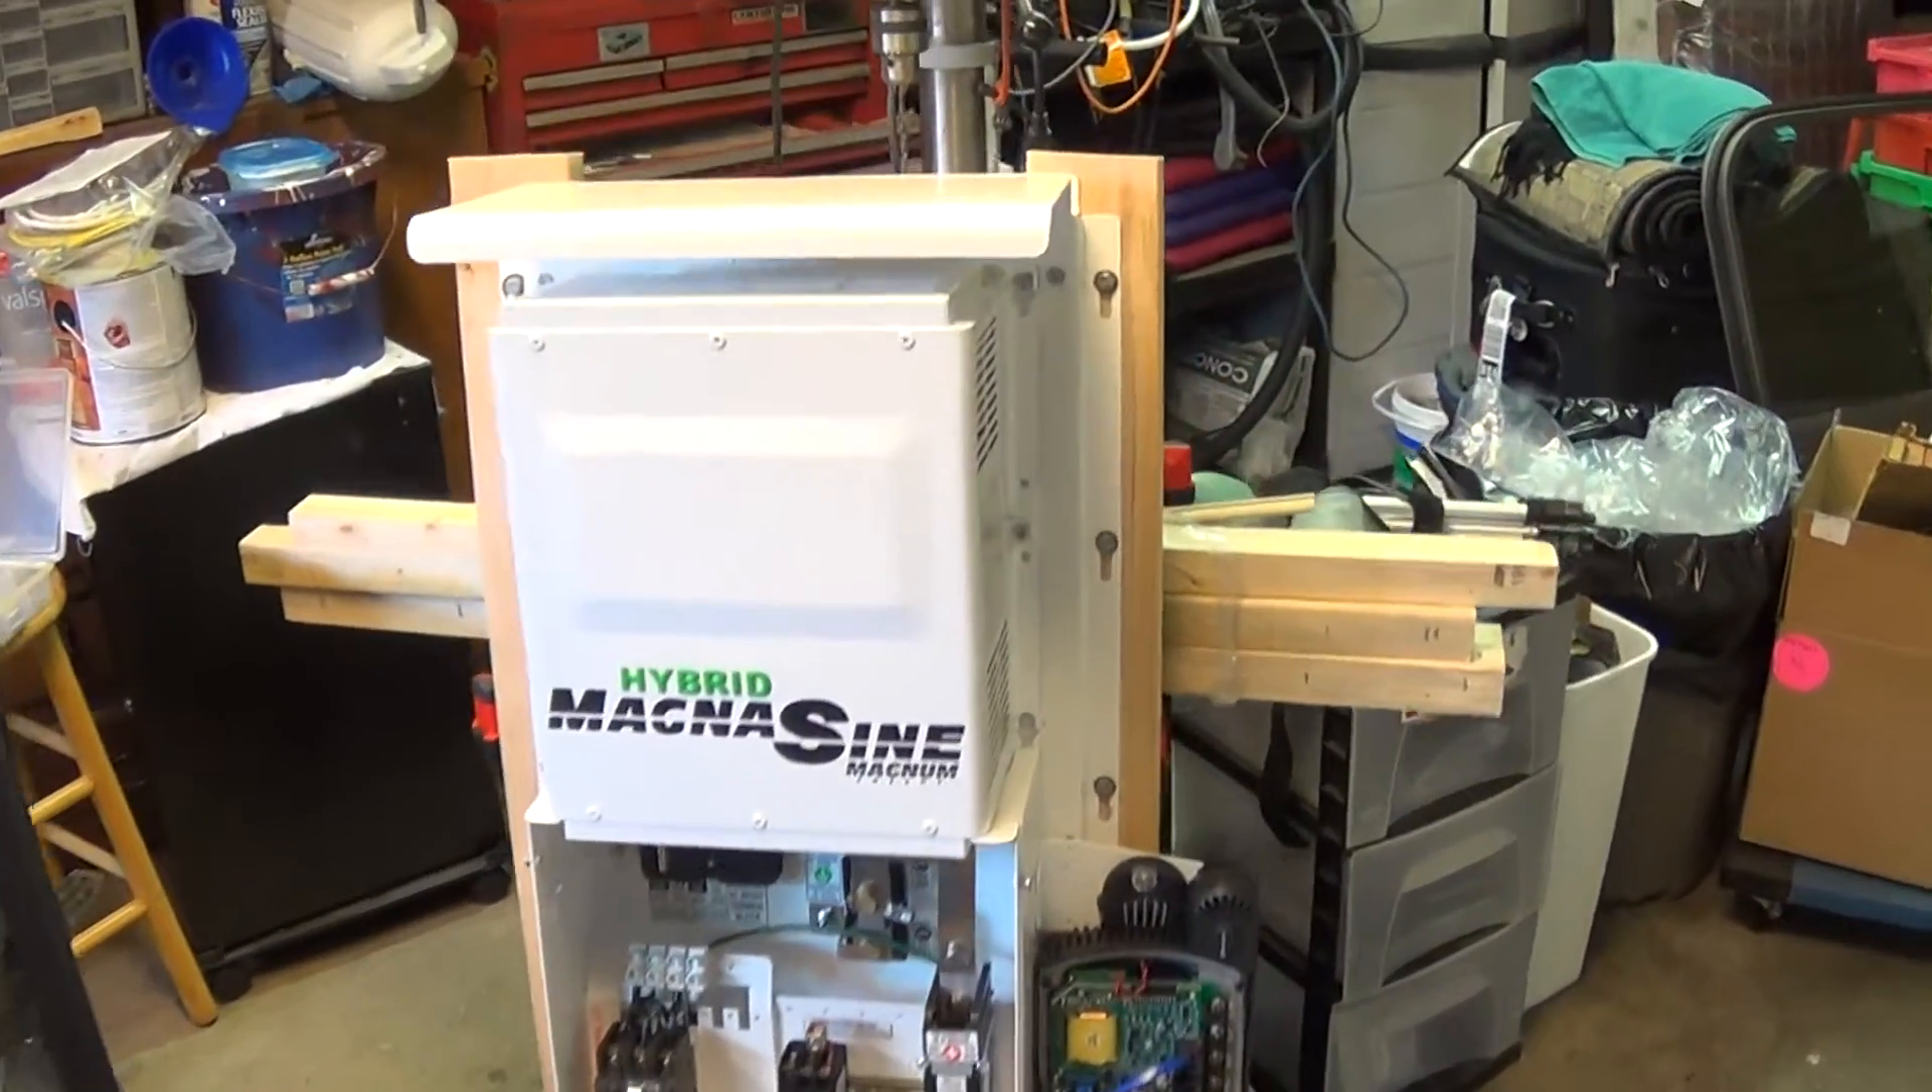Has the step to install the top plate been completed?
Yes.